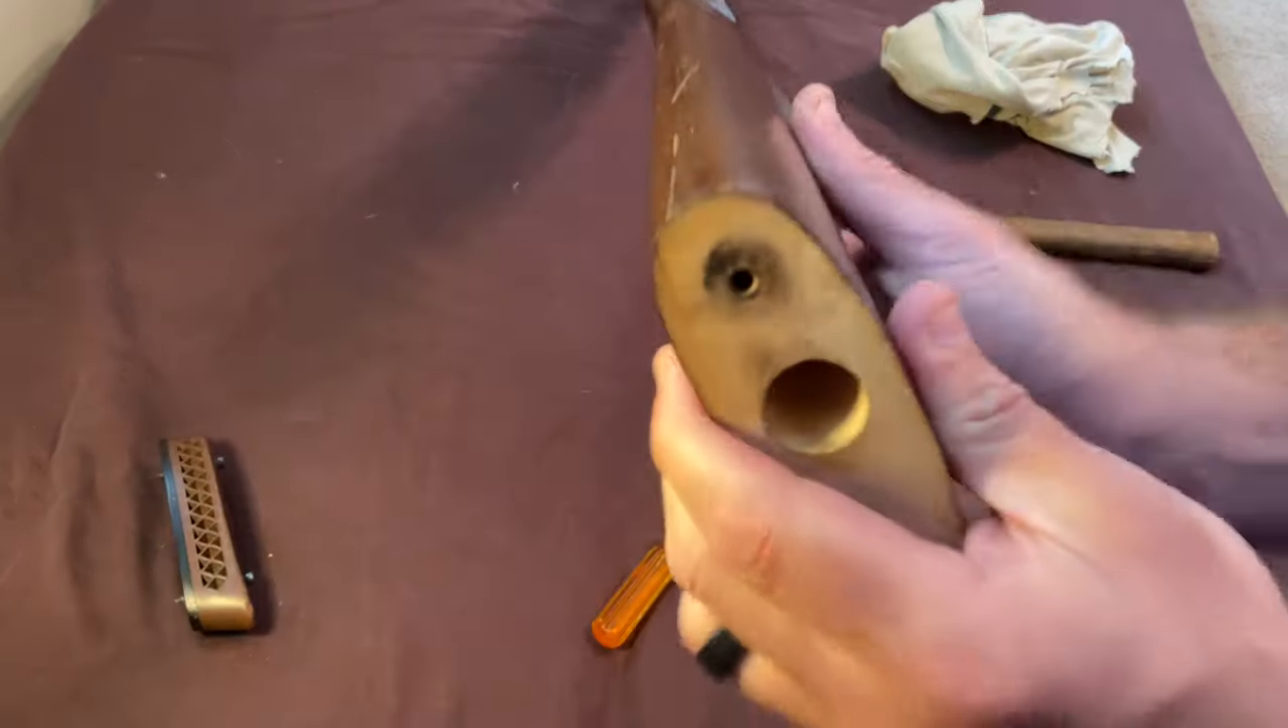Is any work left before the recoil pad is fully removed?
No.